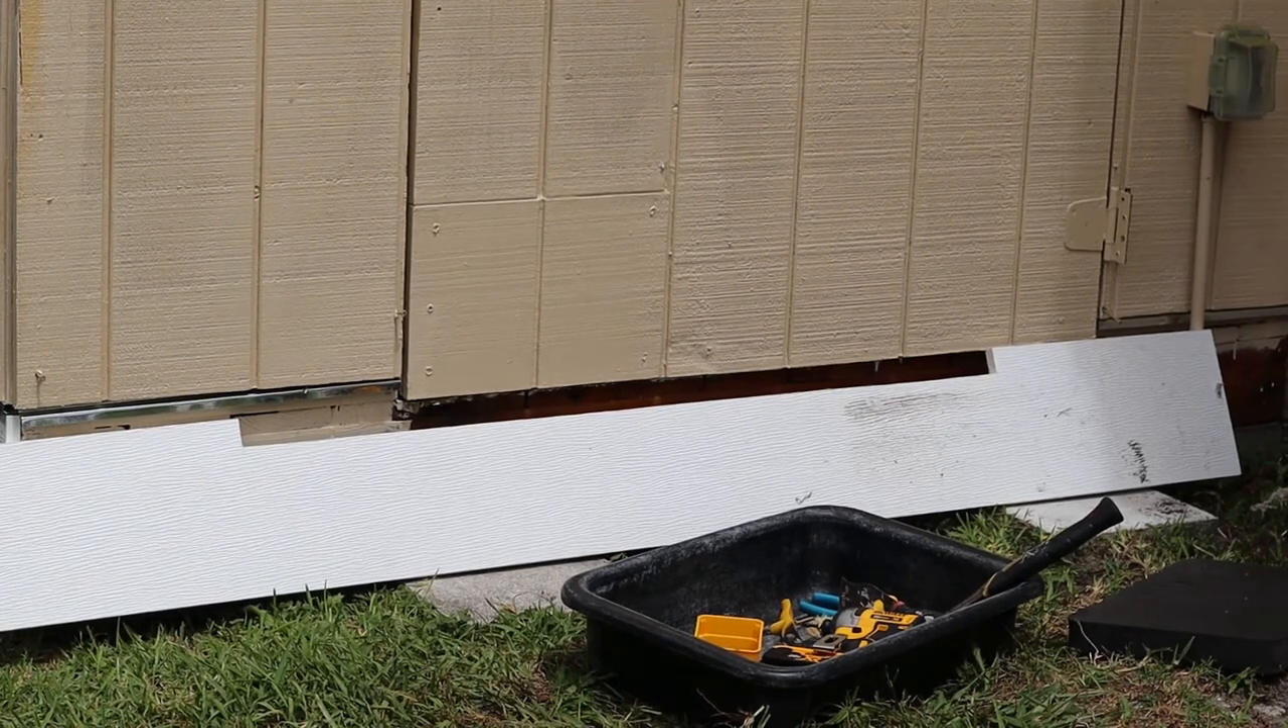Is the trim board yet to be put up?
Yes.